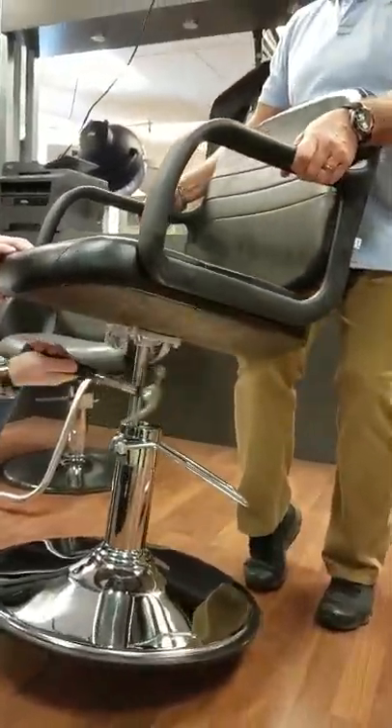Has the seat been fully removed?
No.